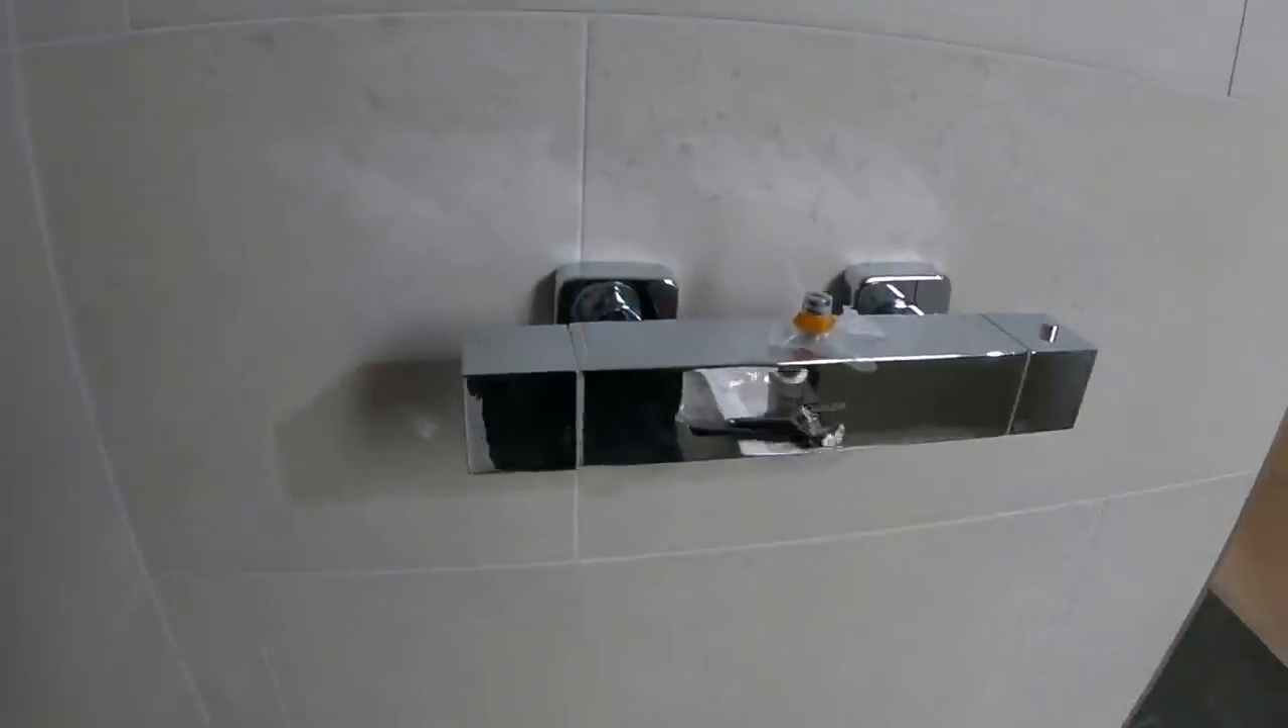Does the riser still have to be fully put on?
Yes.